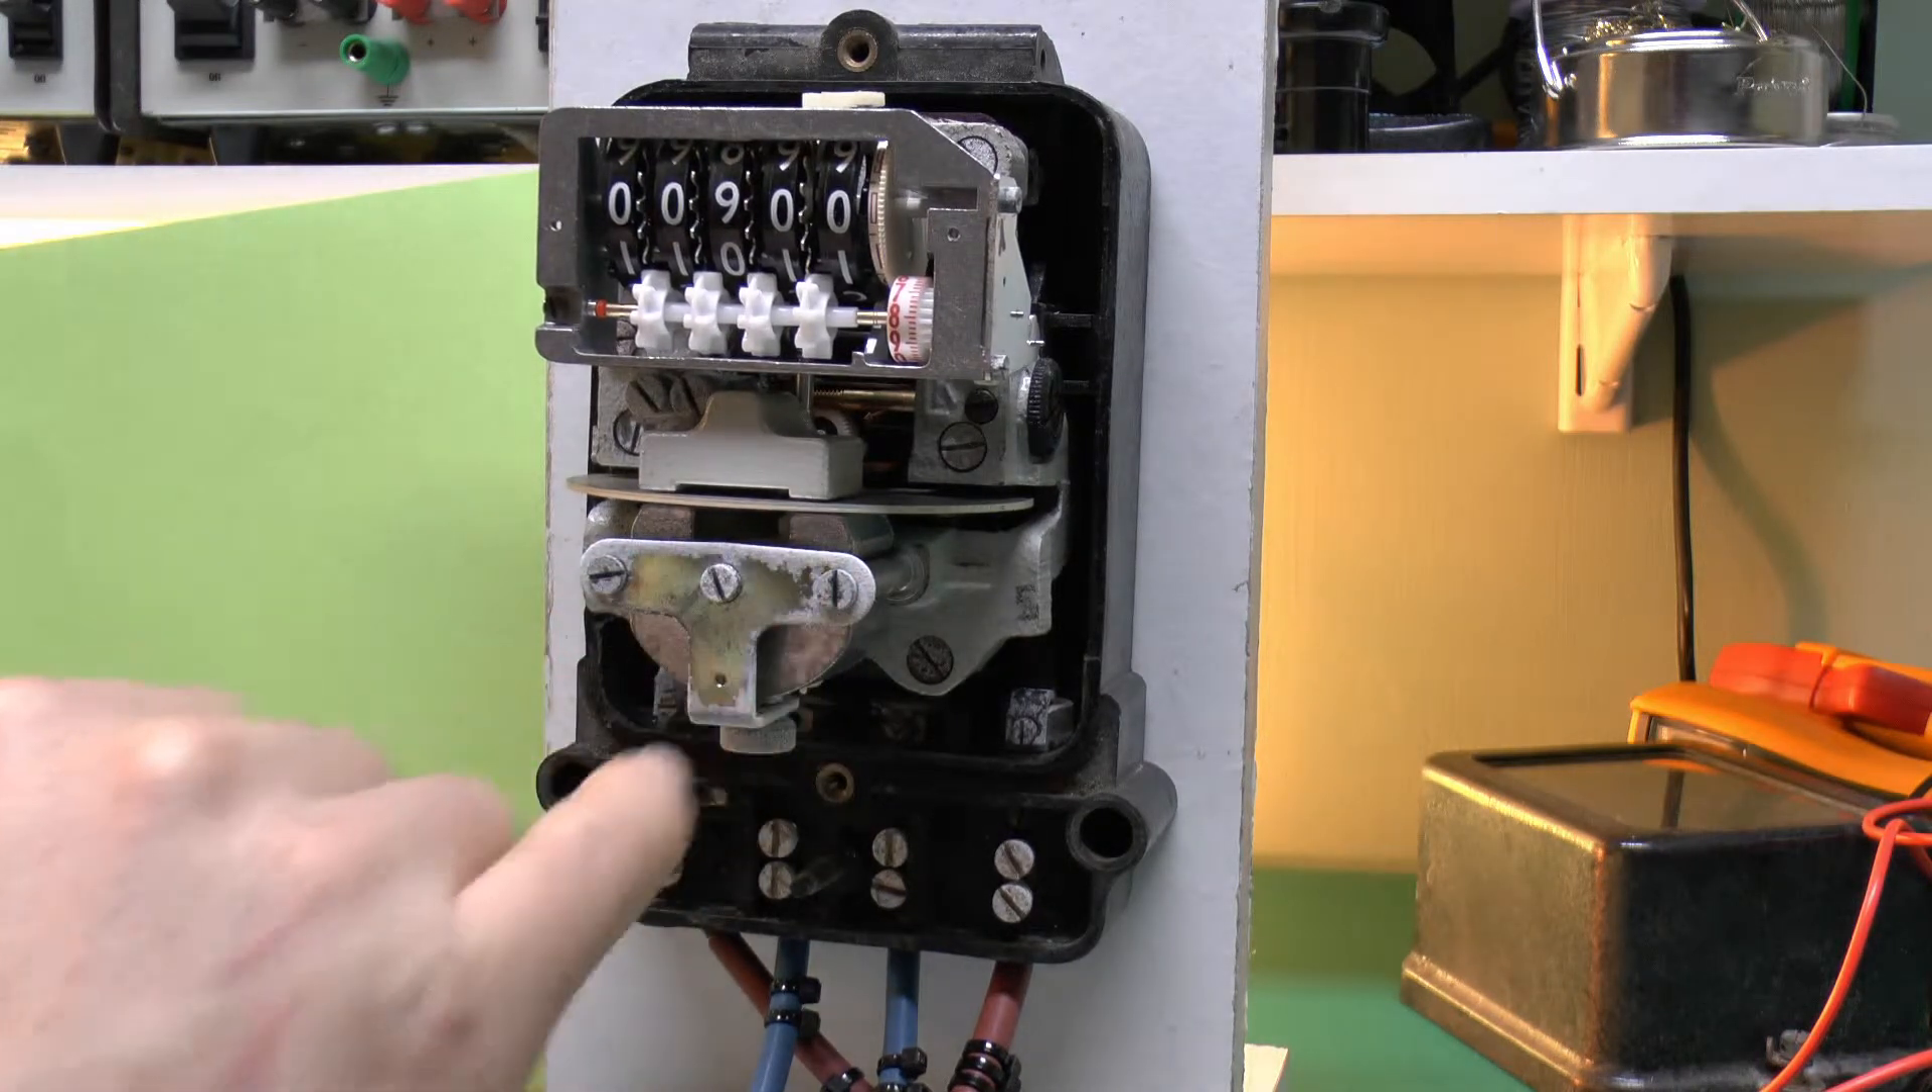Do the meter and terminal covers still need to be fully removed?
No.